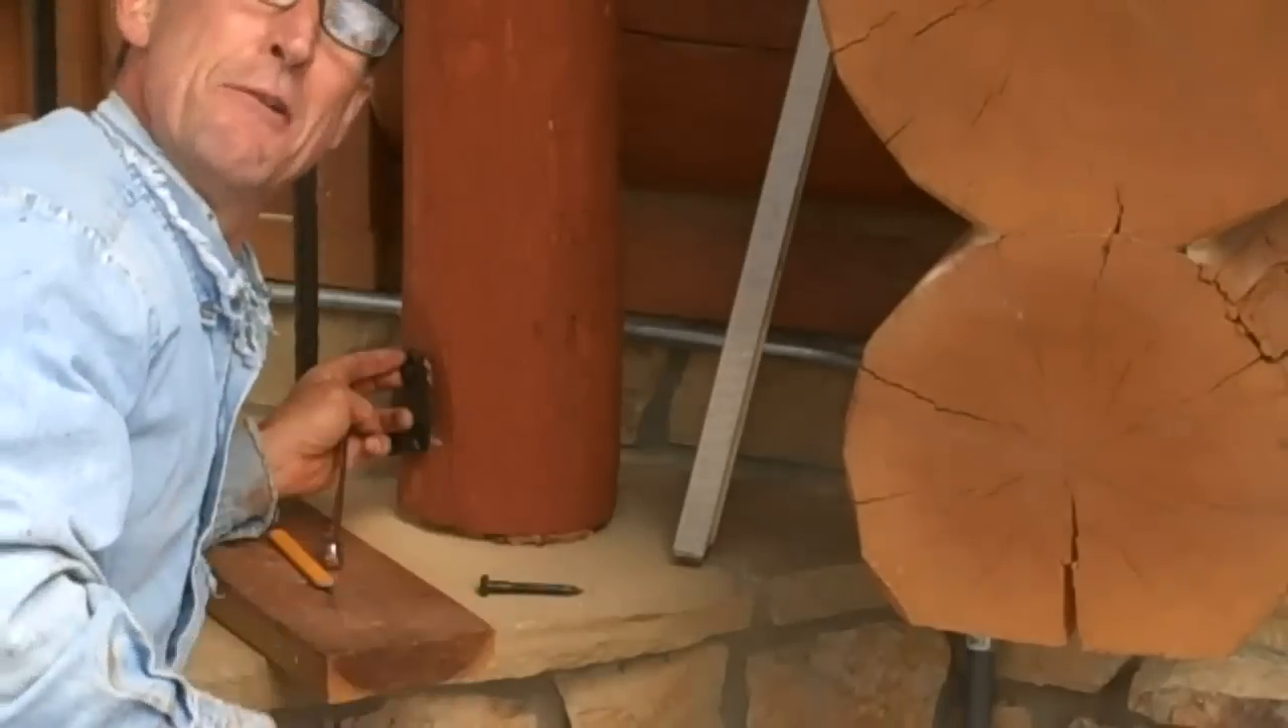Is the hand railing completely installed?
No.